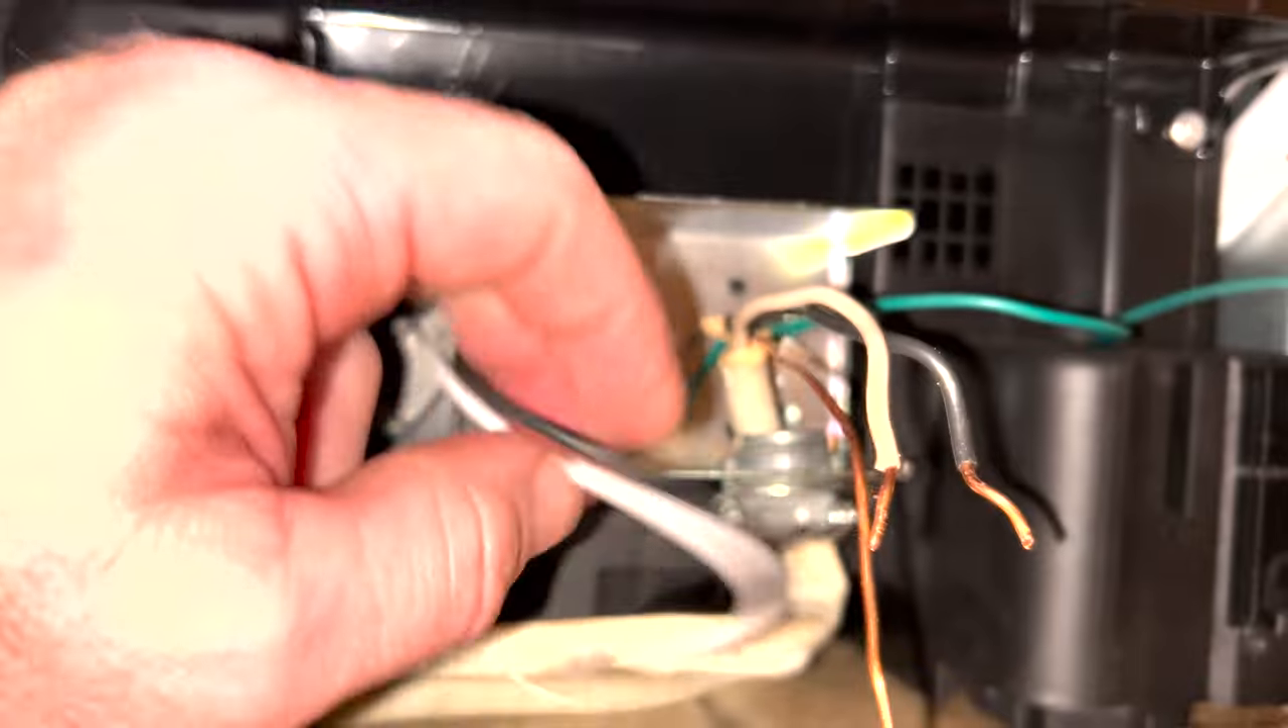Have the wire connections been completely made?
No.